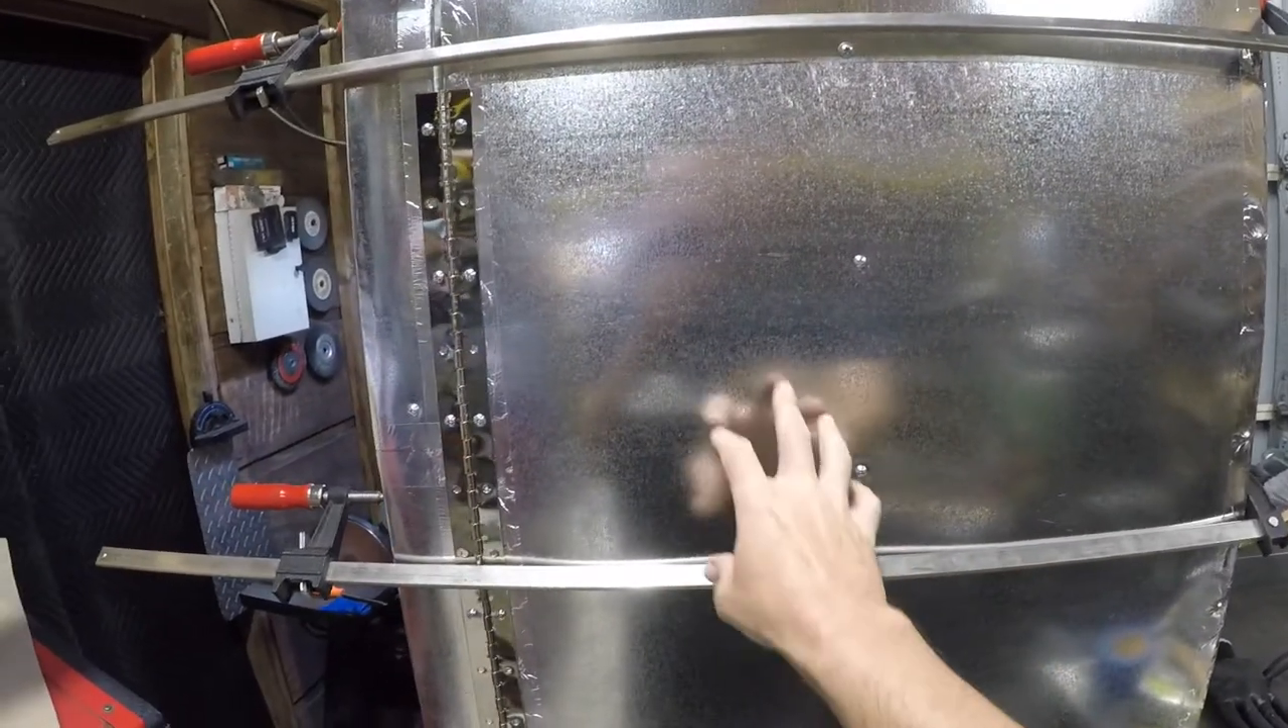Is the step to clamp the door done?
Yes.